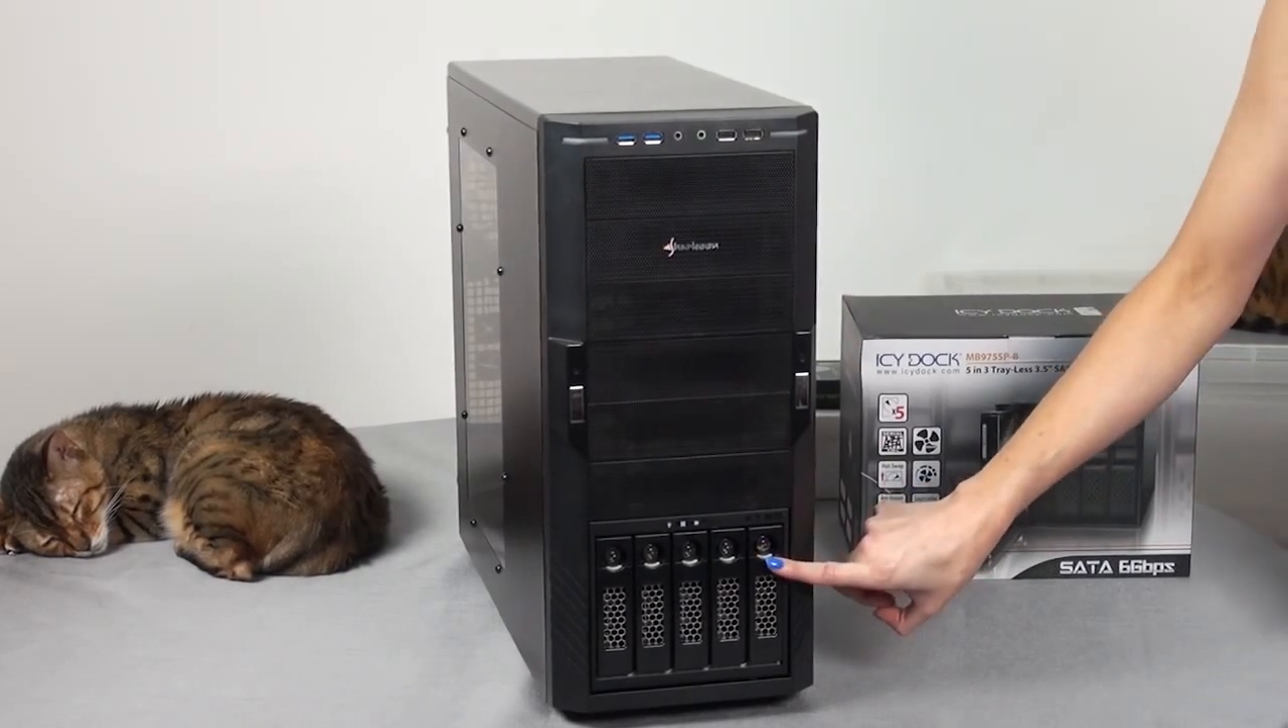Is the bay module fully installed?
Yes.